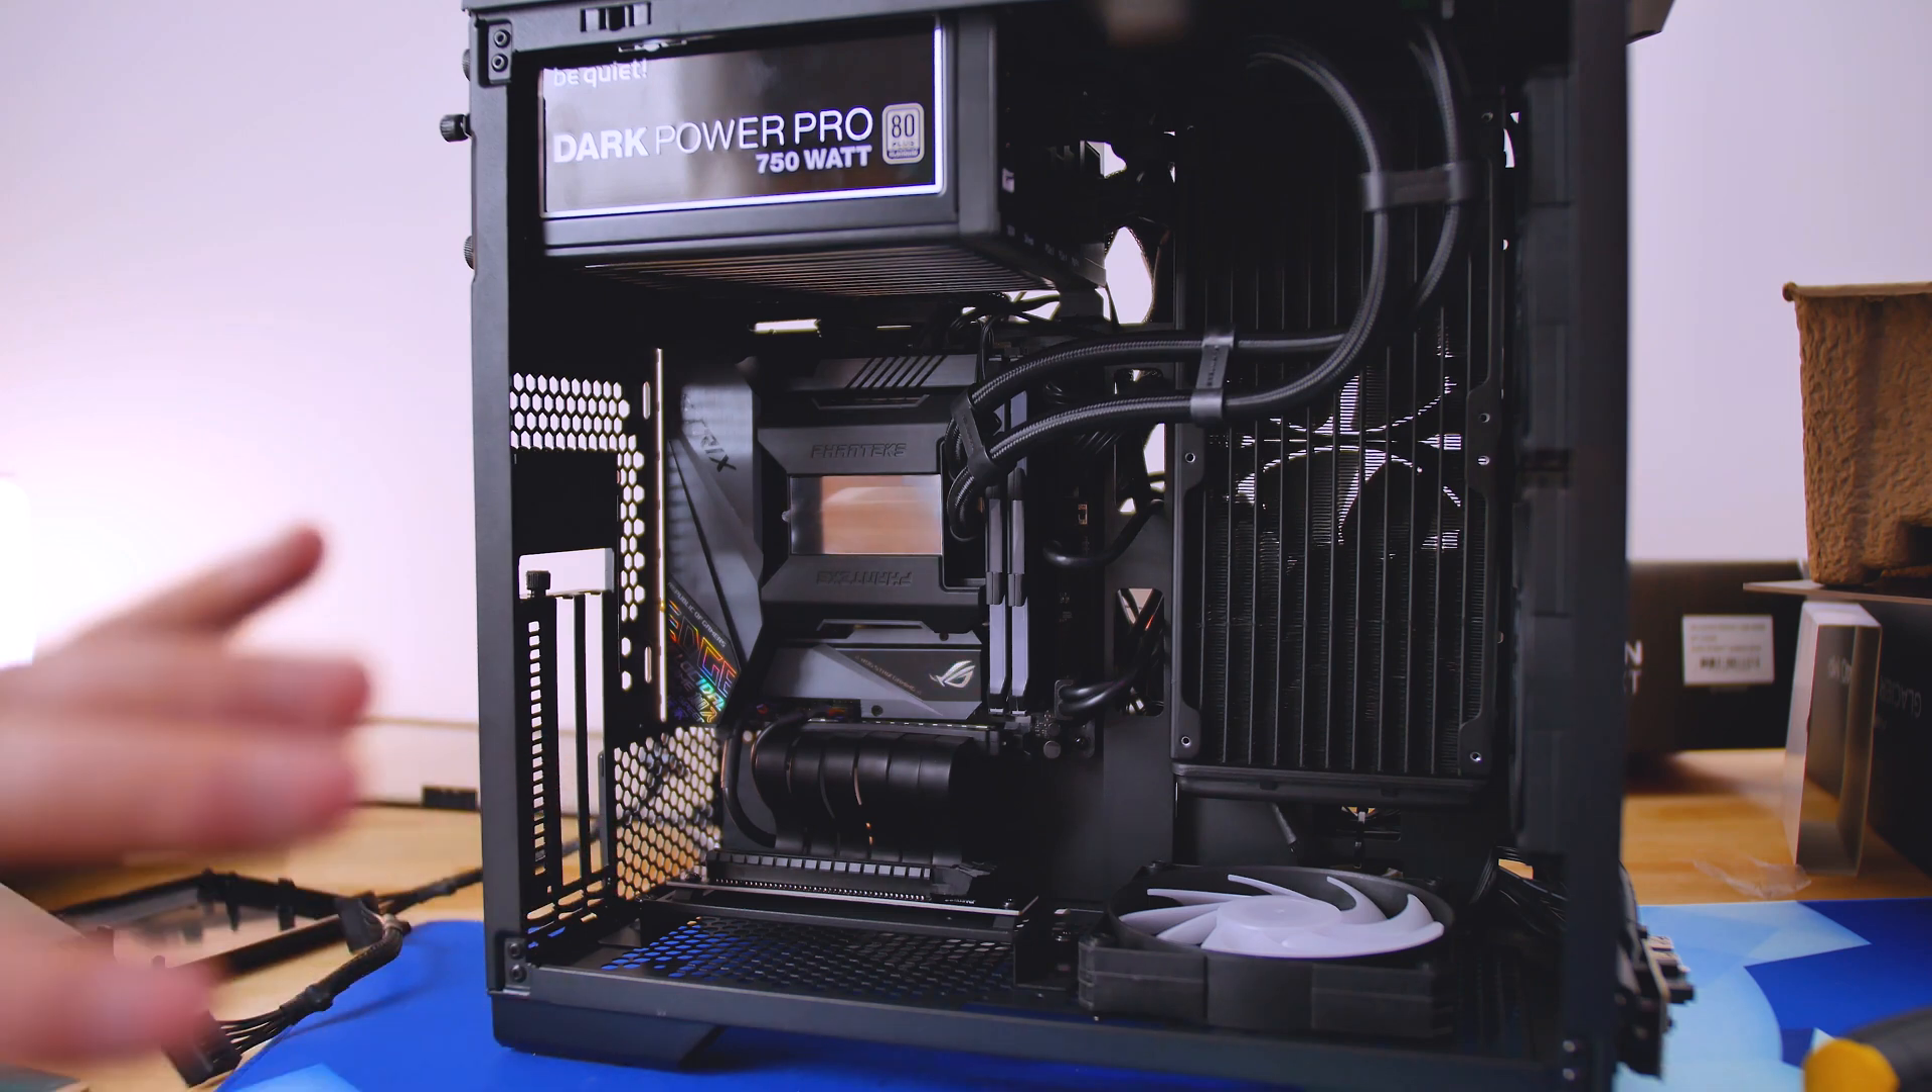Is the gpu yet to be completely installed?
Yes.